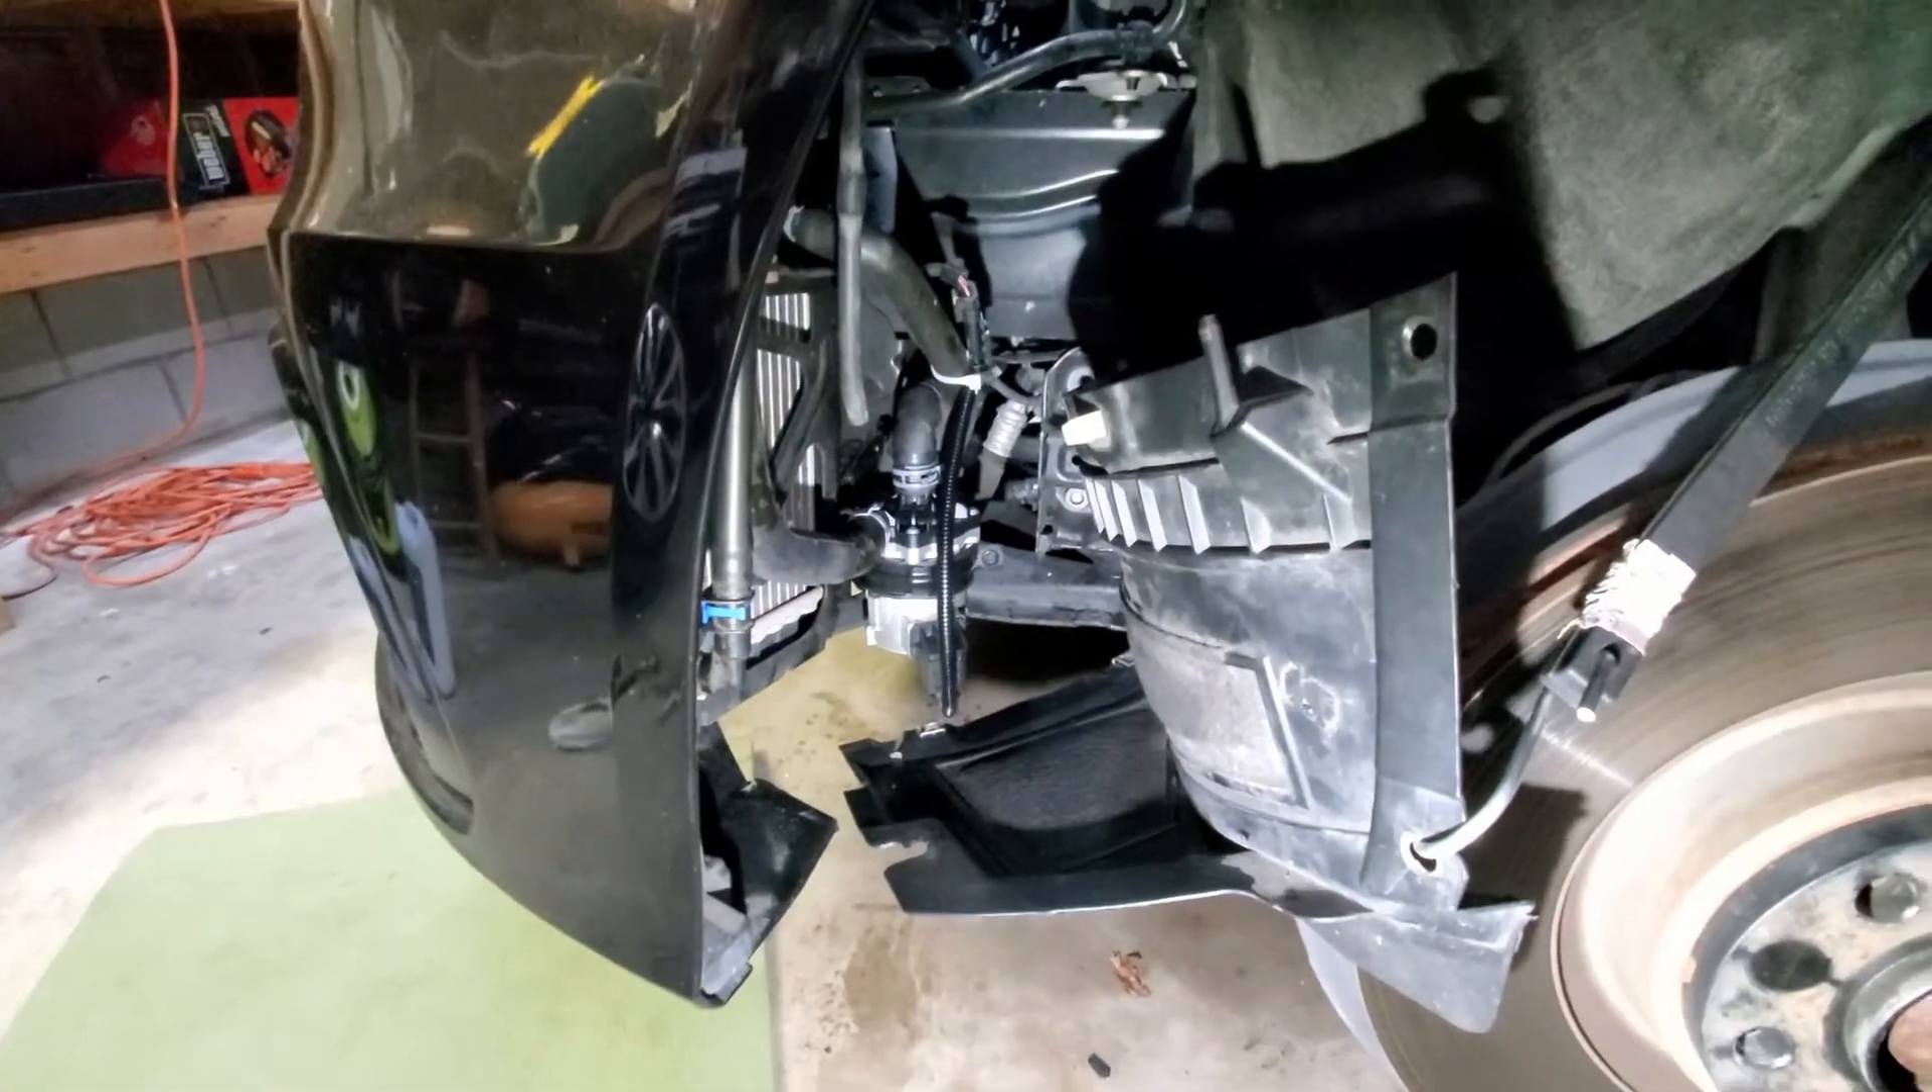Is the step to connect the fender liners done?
No.